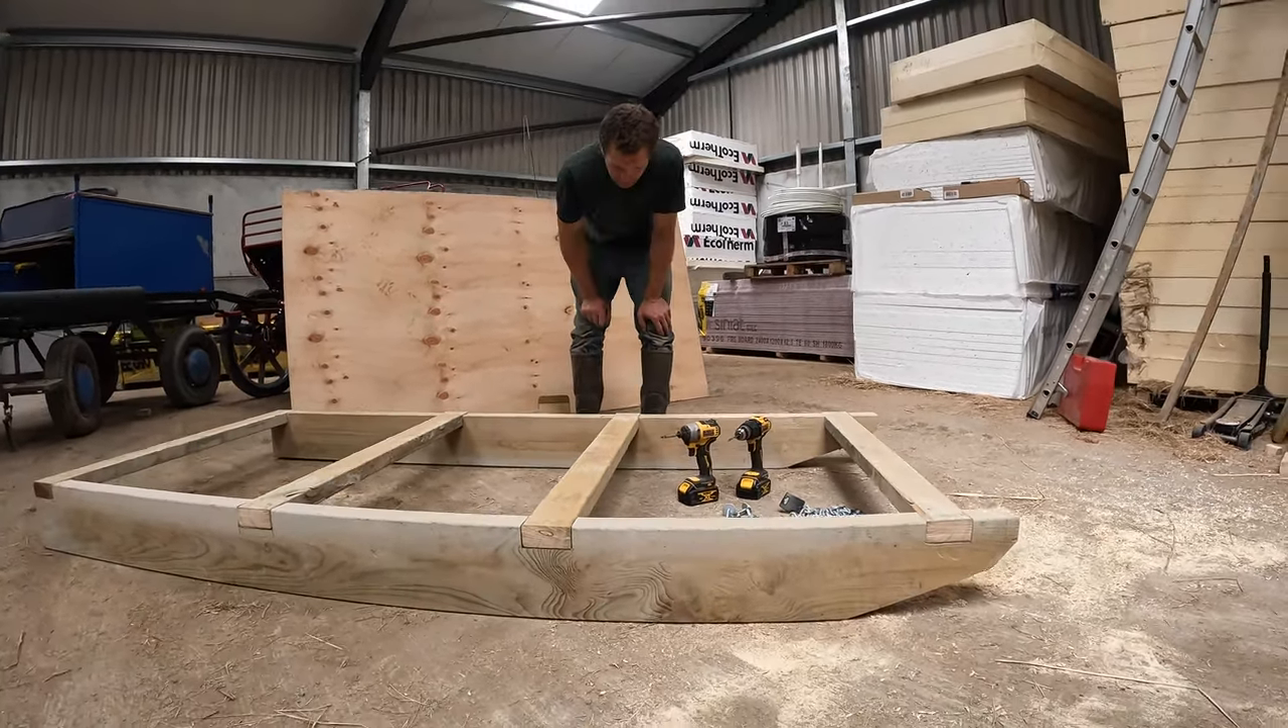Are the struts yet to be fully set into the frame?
No.